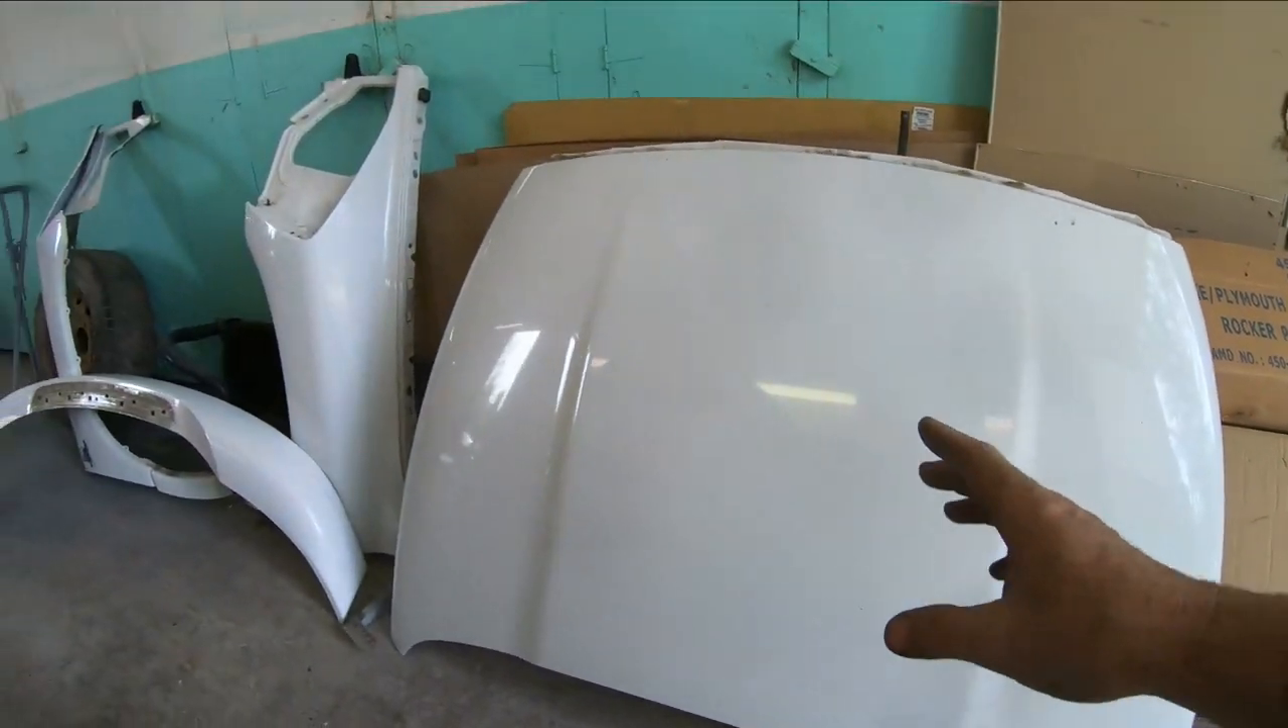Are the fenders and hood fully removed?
Yes.